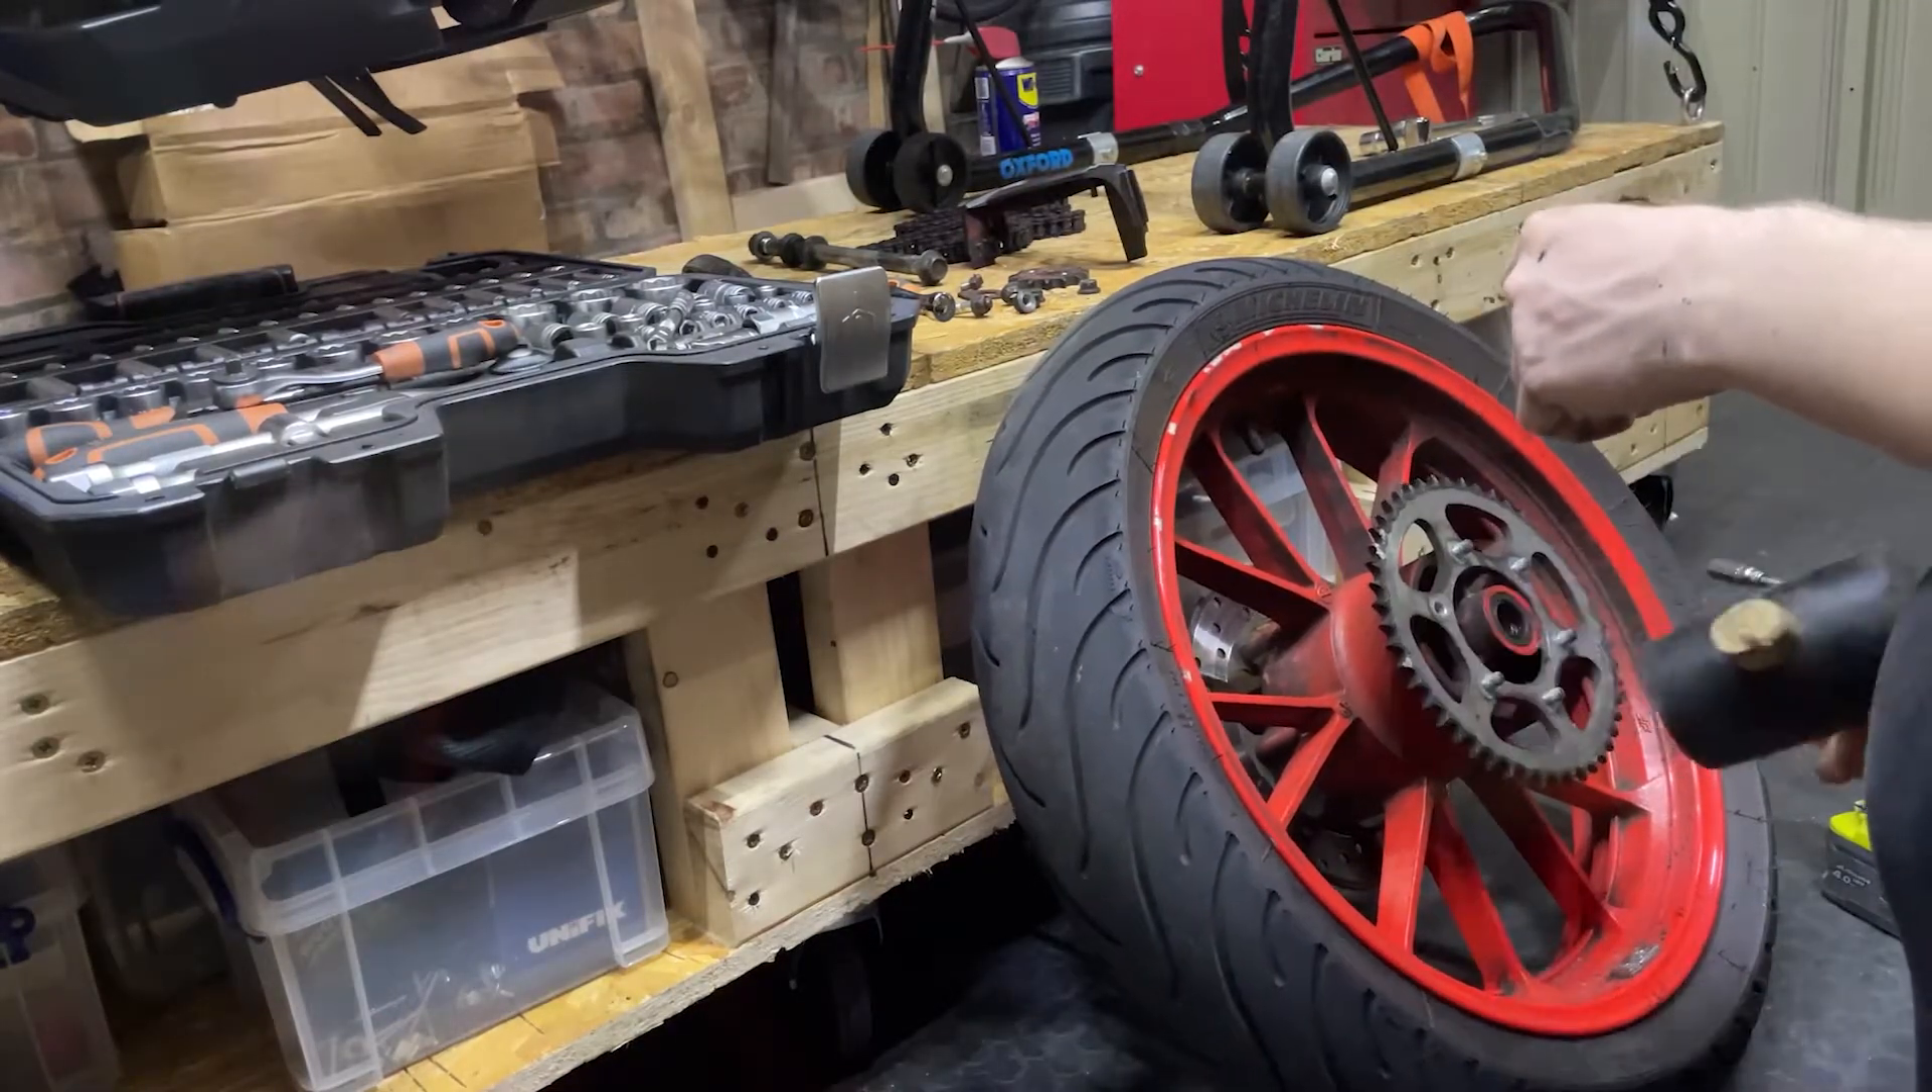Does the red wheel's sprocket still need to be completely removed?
Yes.